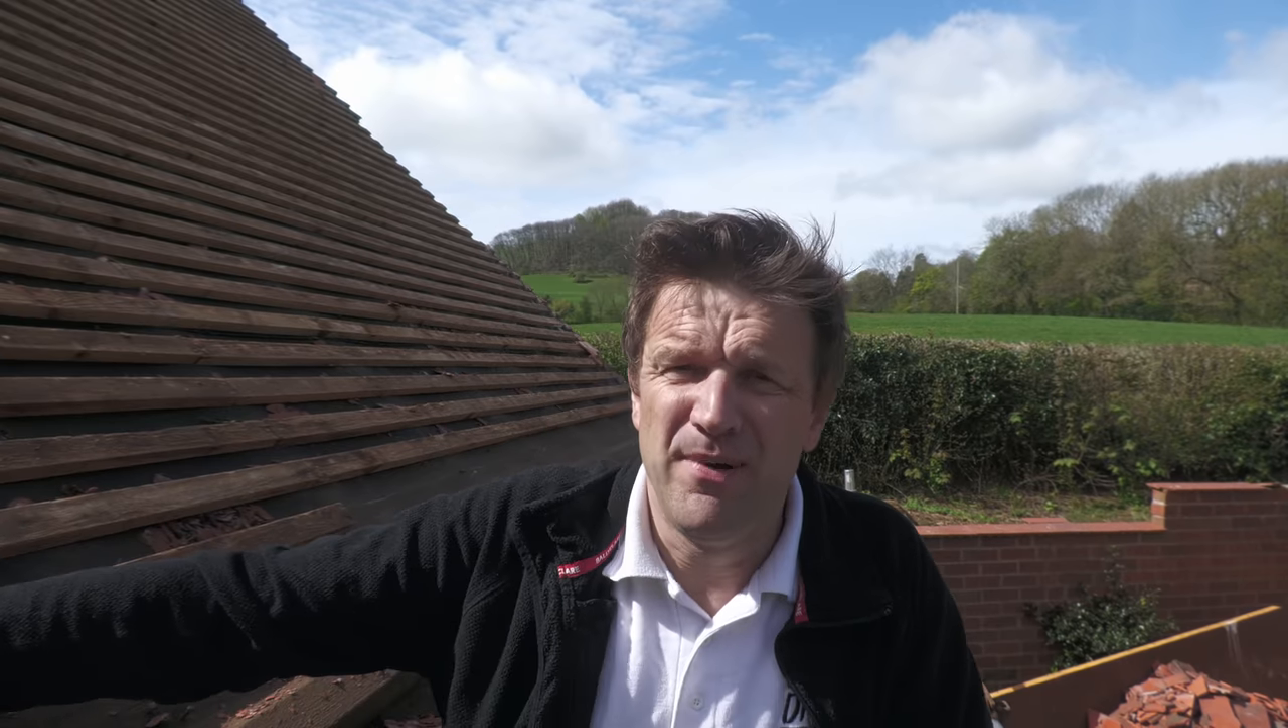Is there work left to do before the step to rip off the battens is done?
Yes.